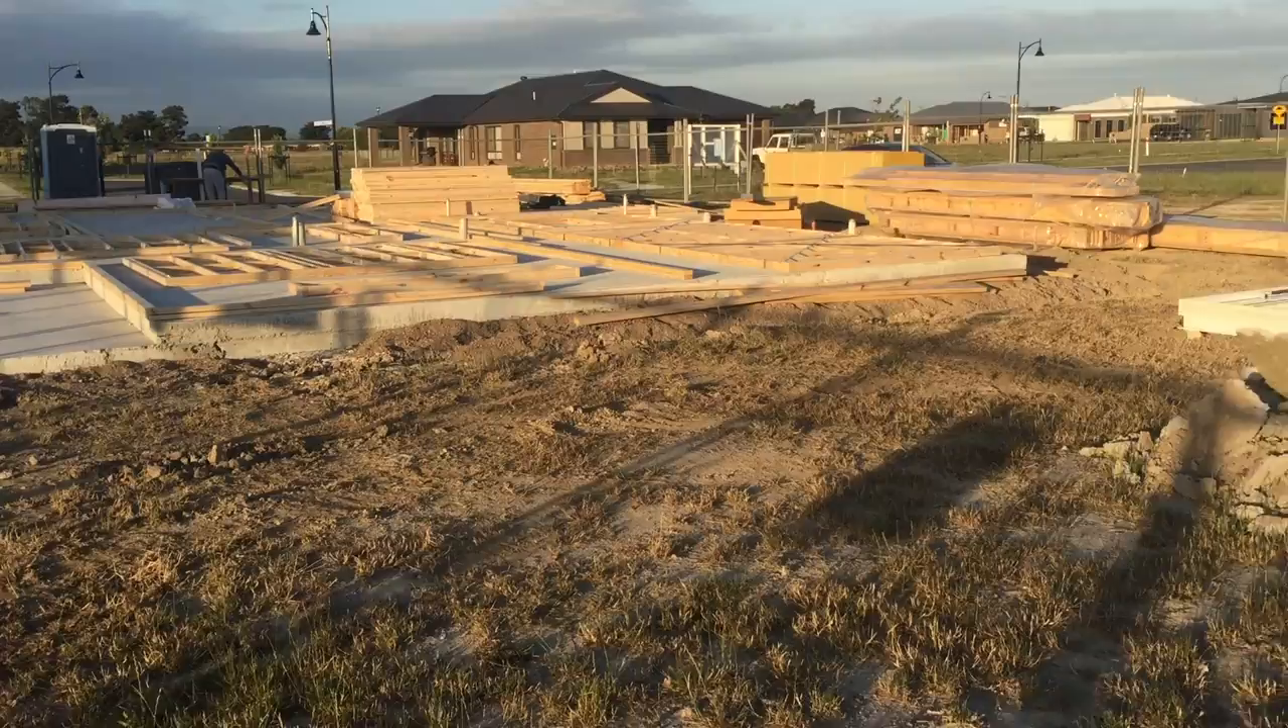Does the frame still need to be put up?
Yes.